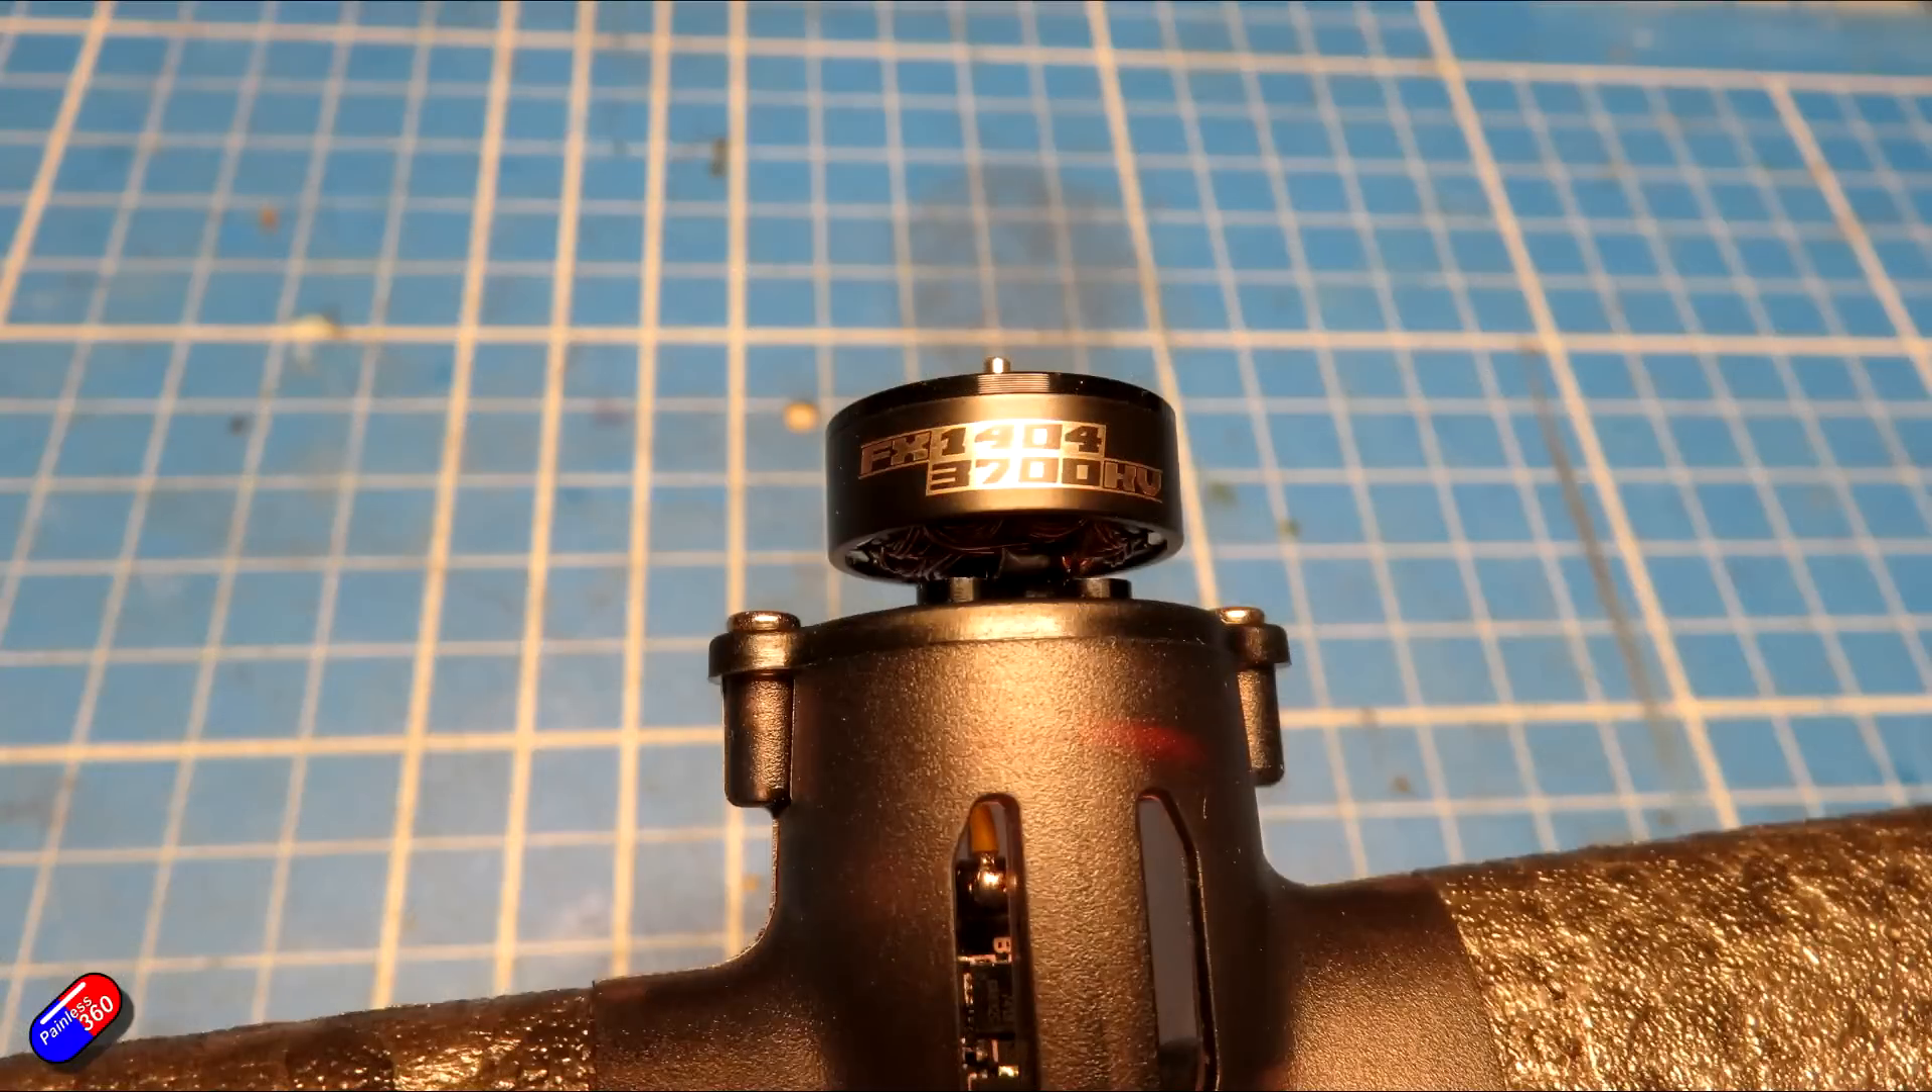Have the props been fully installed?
No.